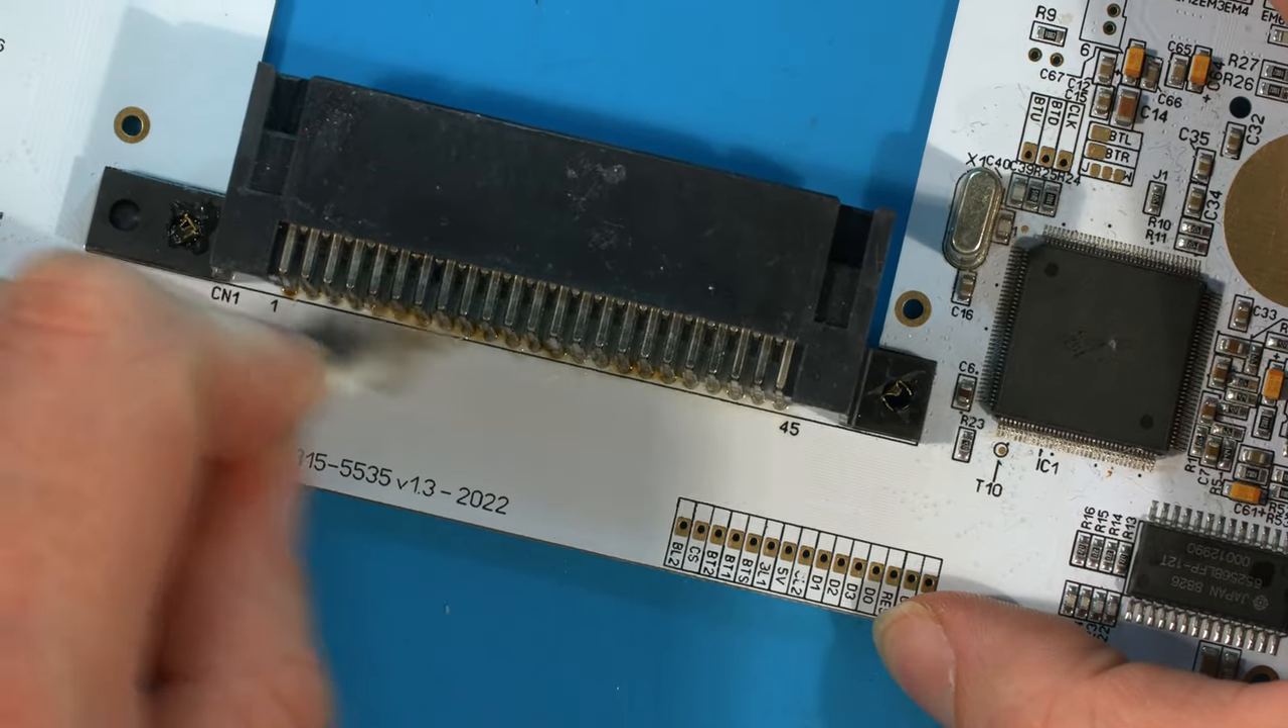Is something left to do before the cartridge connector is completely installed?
No.